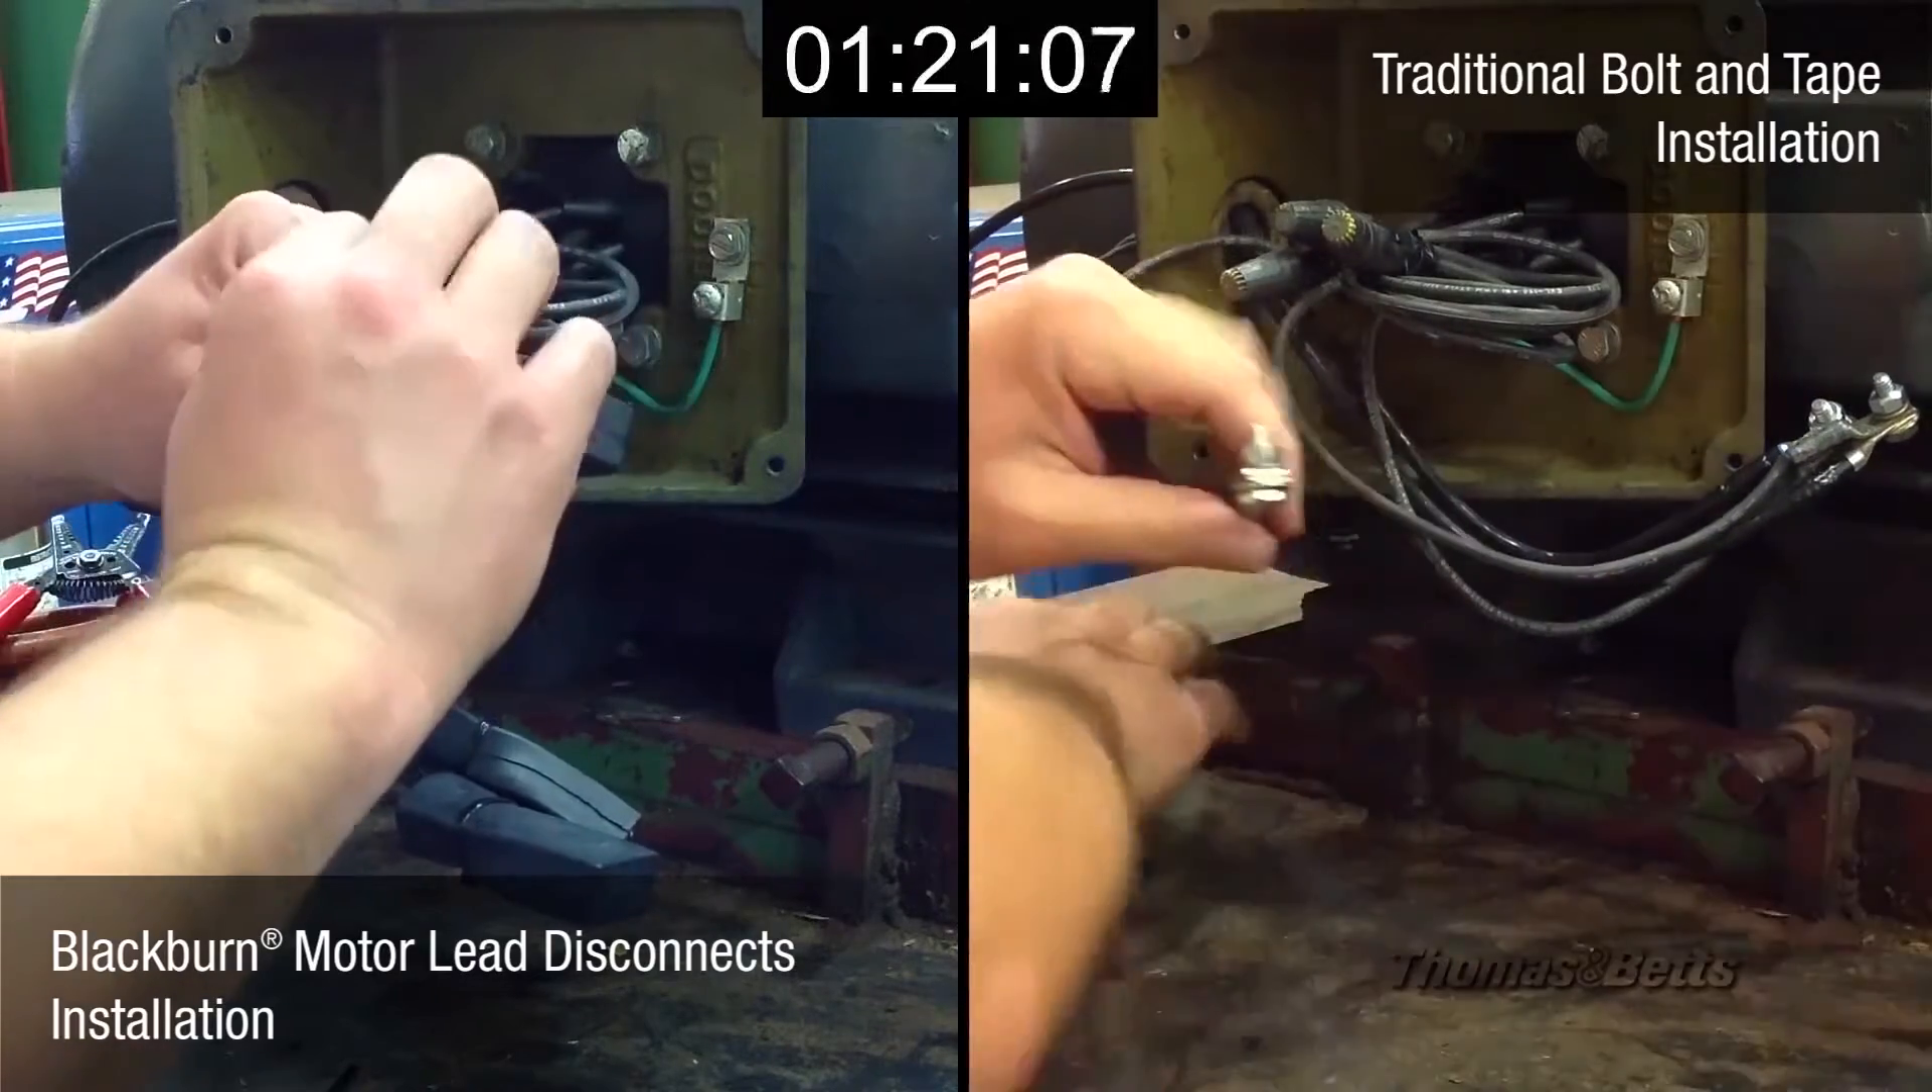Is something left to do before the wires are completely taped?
Yes.